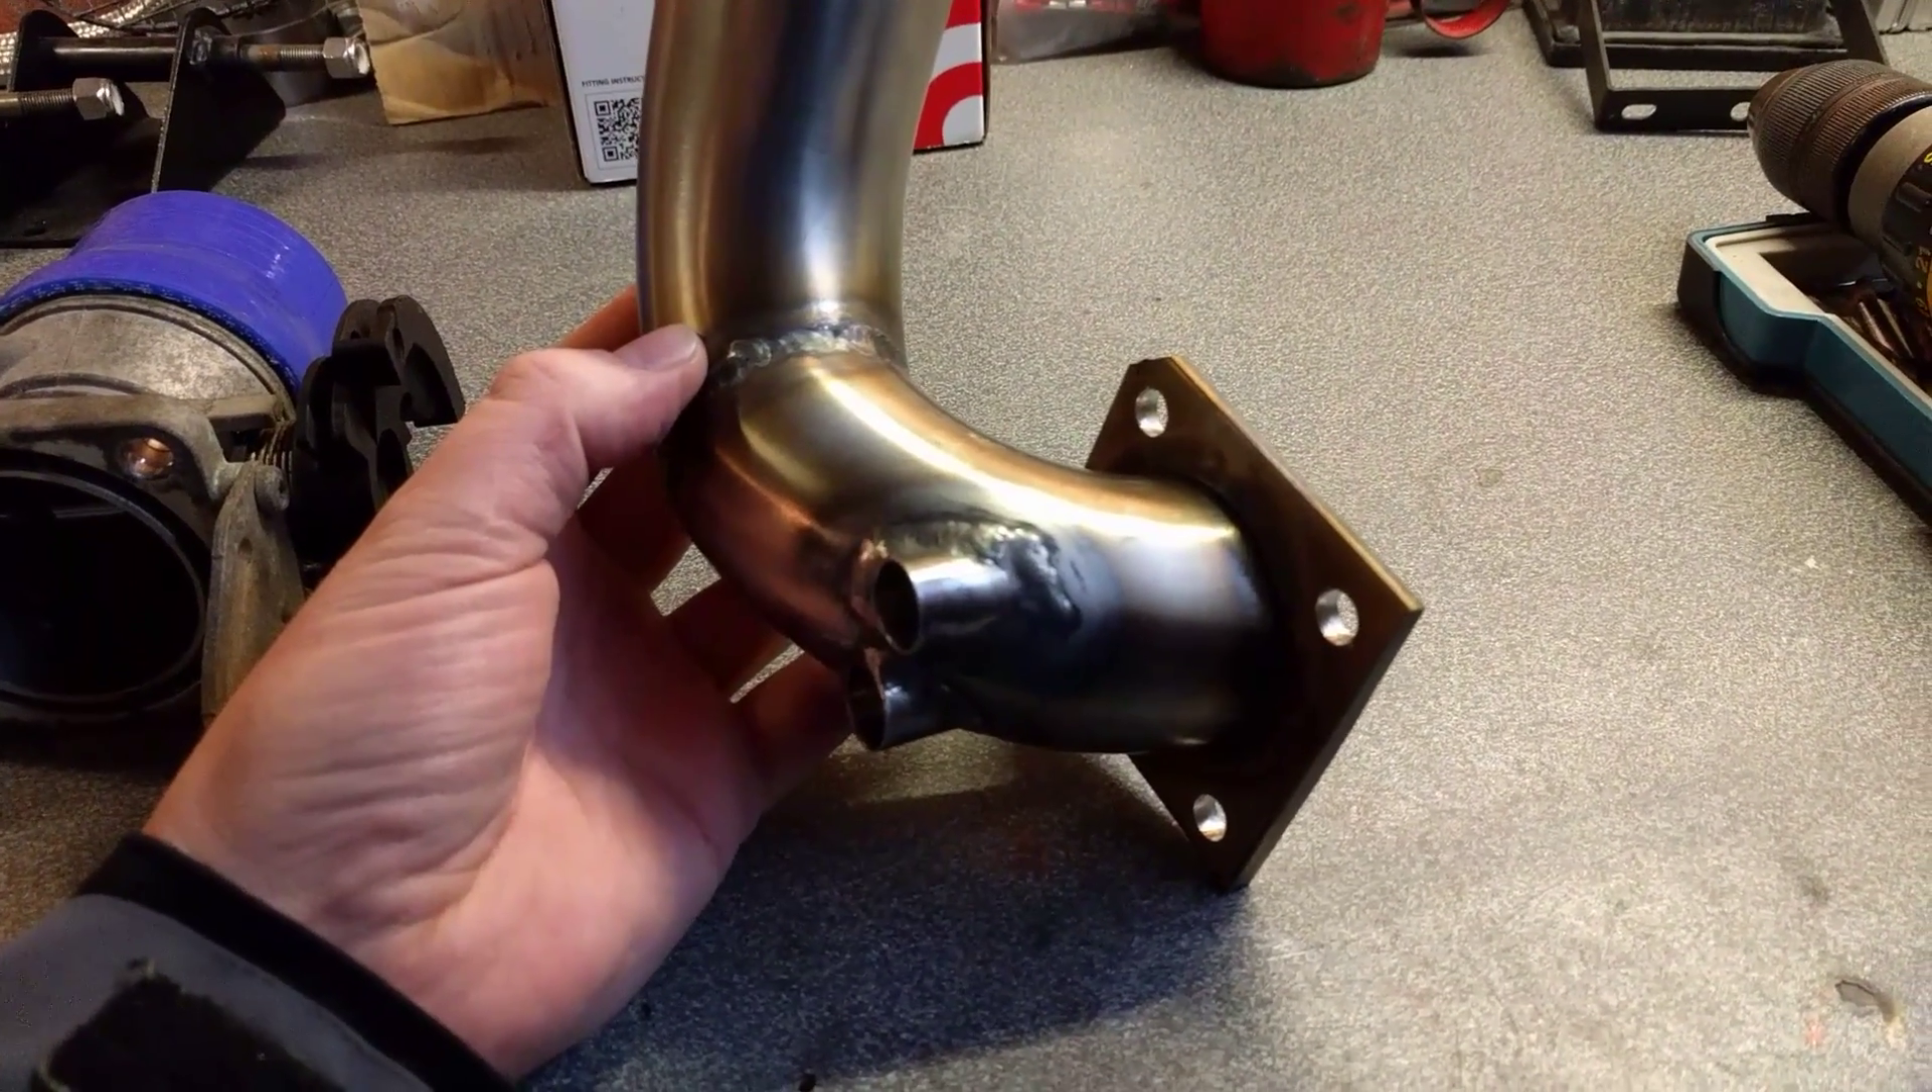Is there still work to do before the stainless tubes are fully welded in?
No.